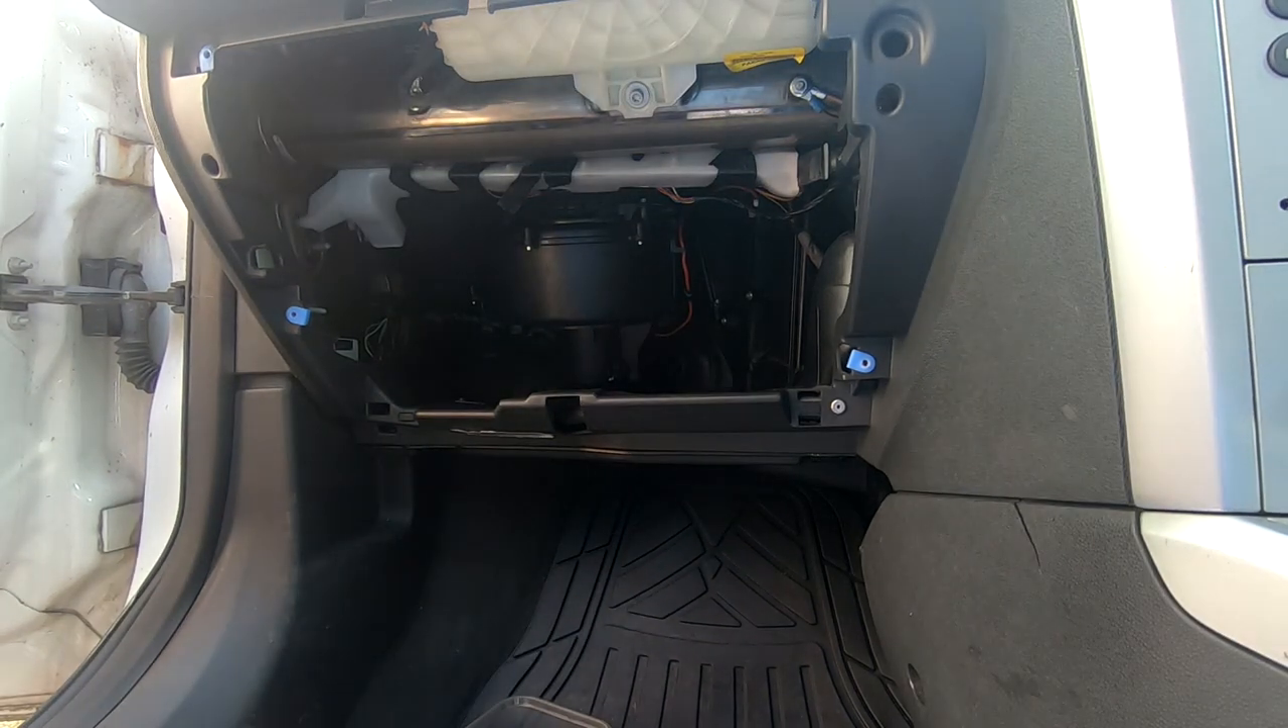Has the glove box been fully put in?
No.